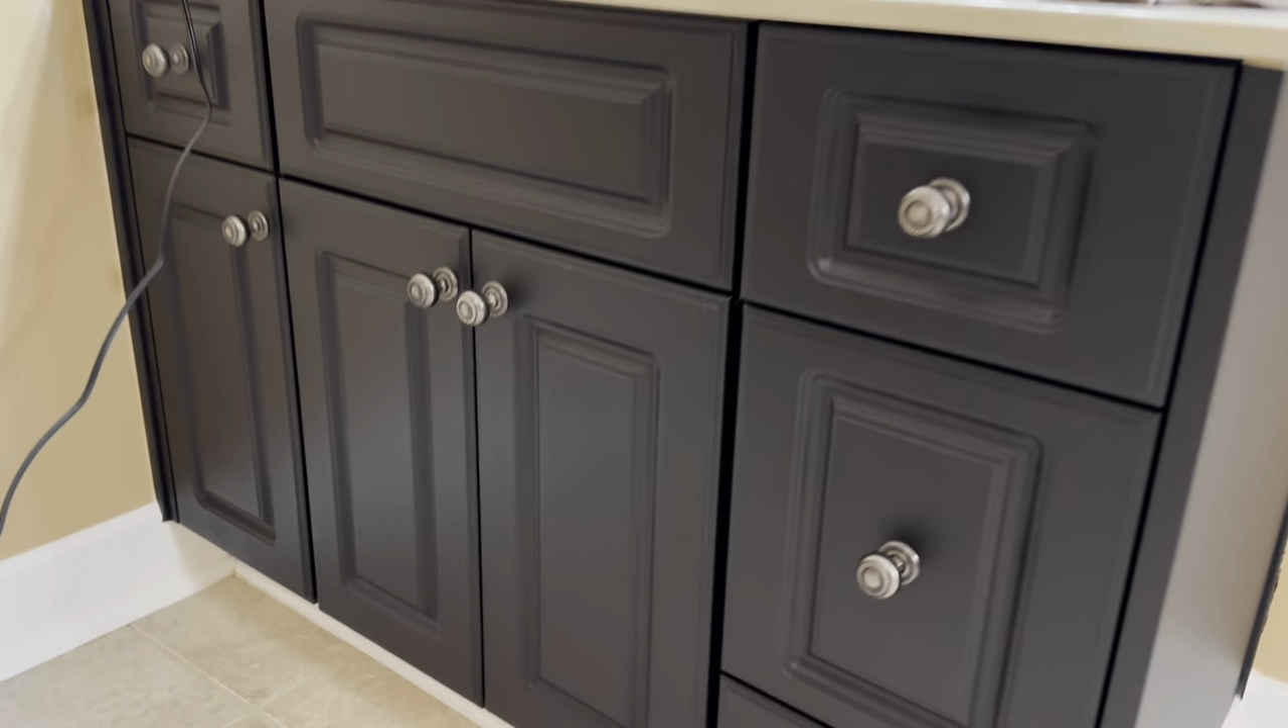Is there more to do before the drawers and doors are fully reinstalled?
No.